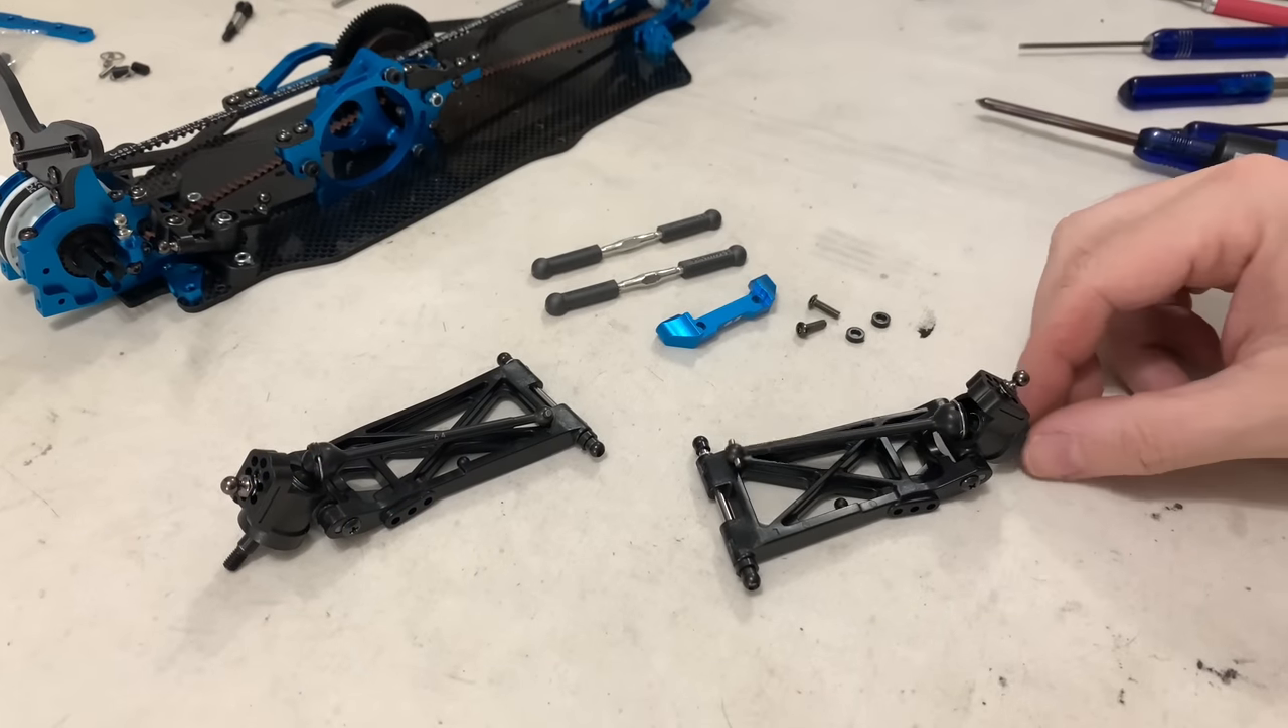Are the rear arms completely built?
Yes.